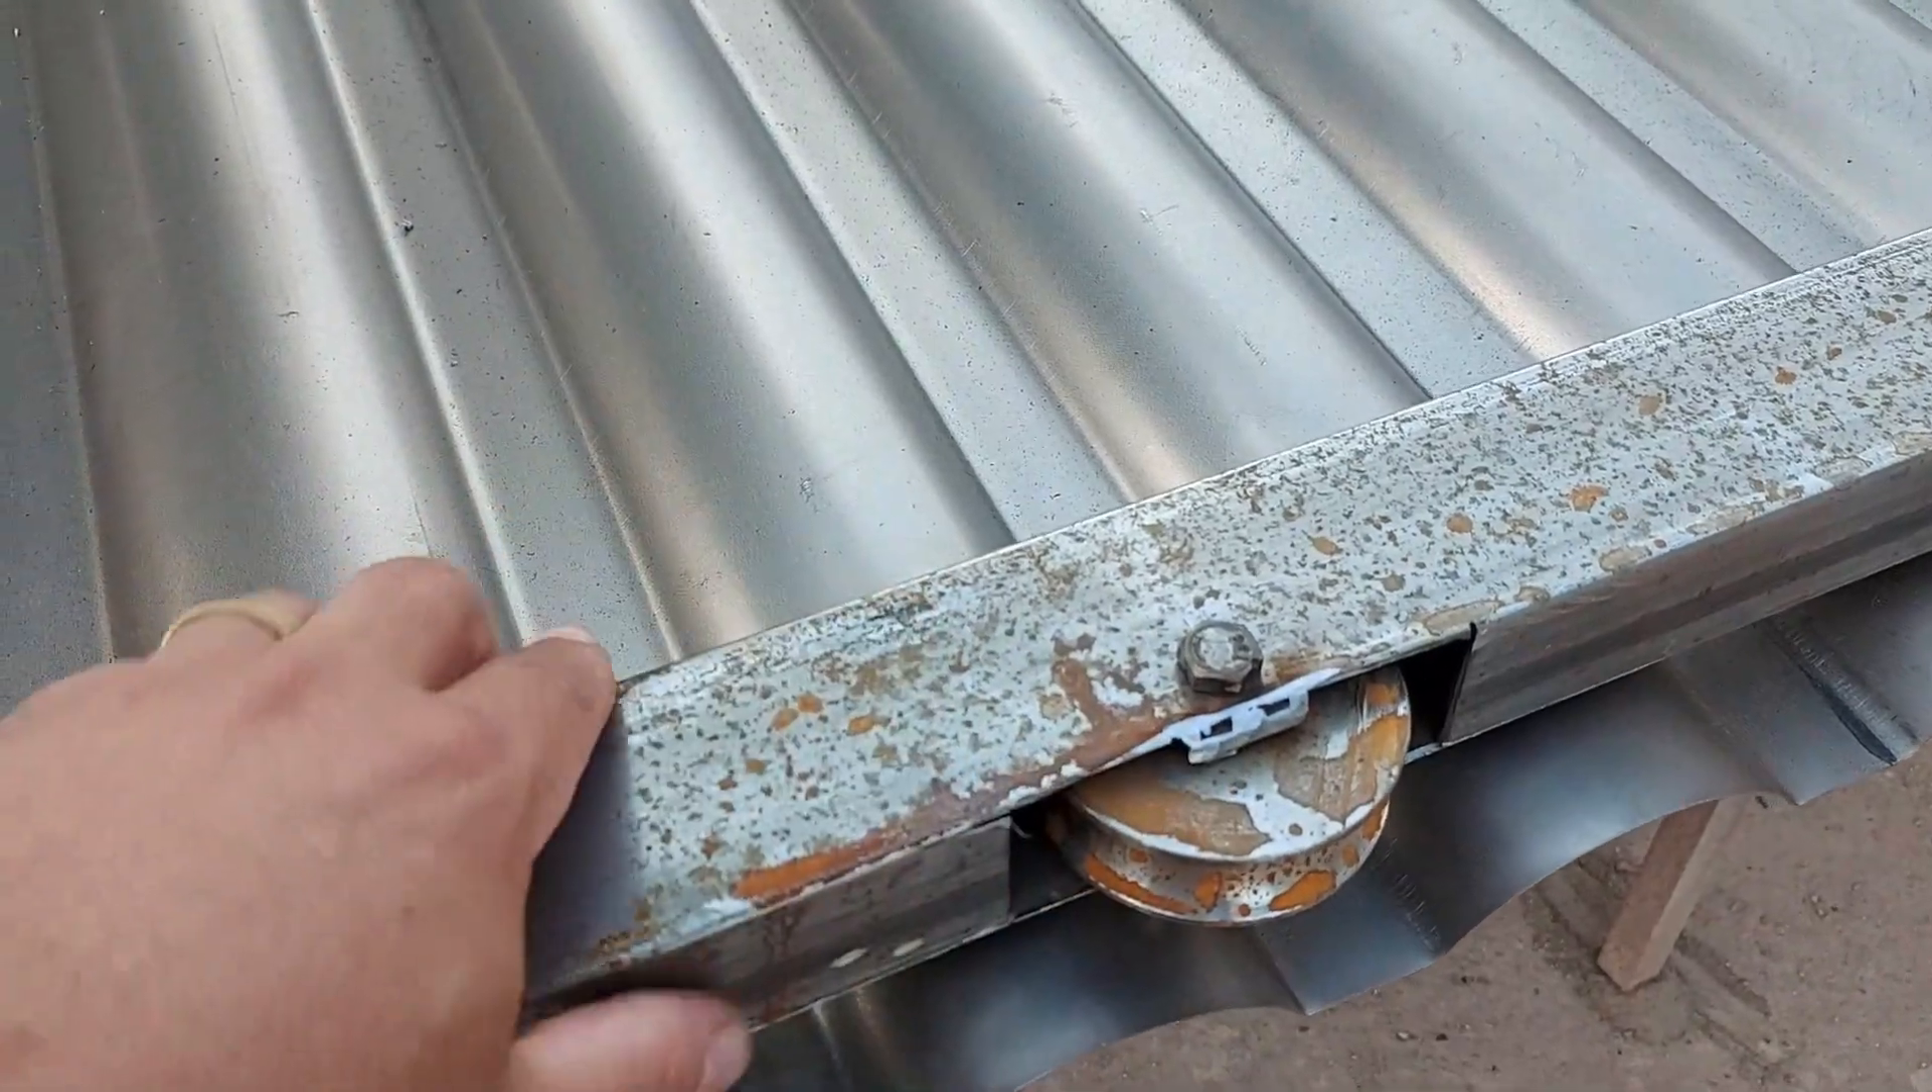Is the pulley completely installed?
Yes.